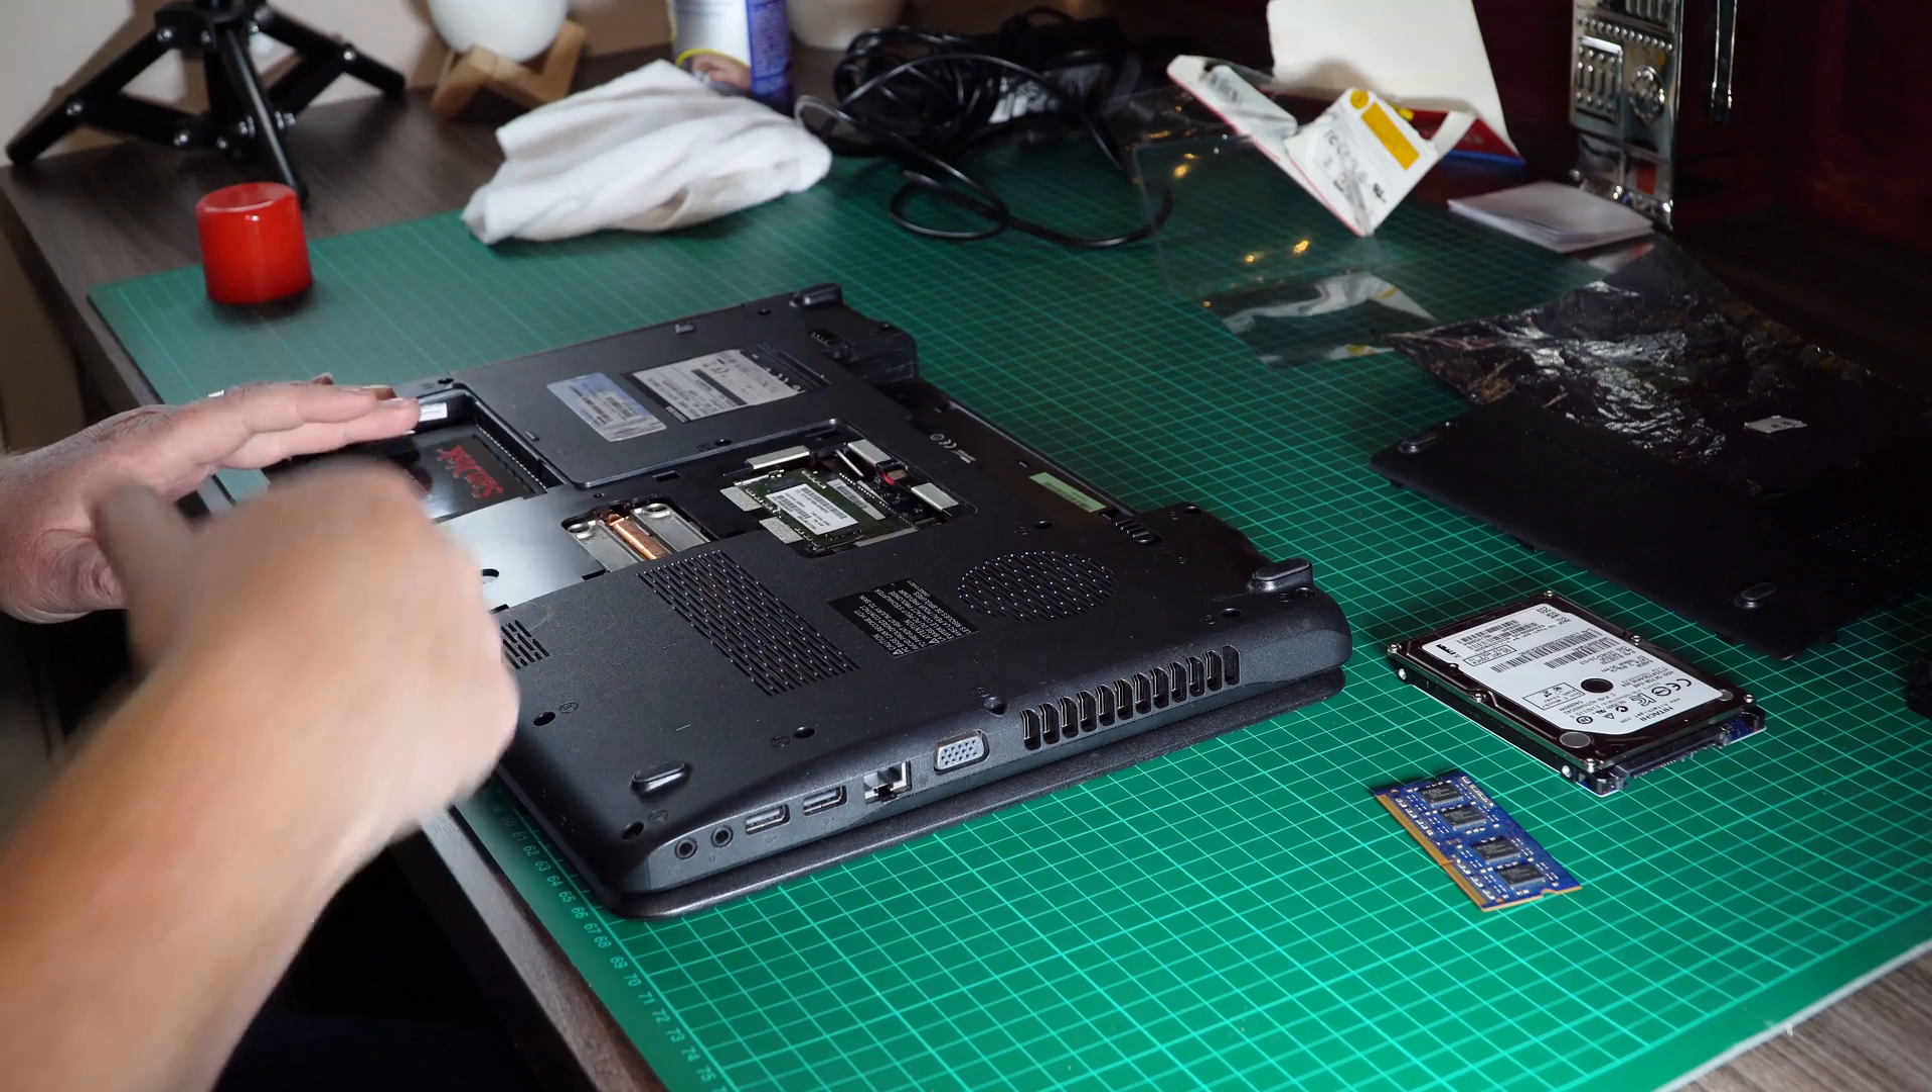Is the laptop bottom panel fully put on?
No.